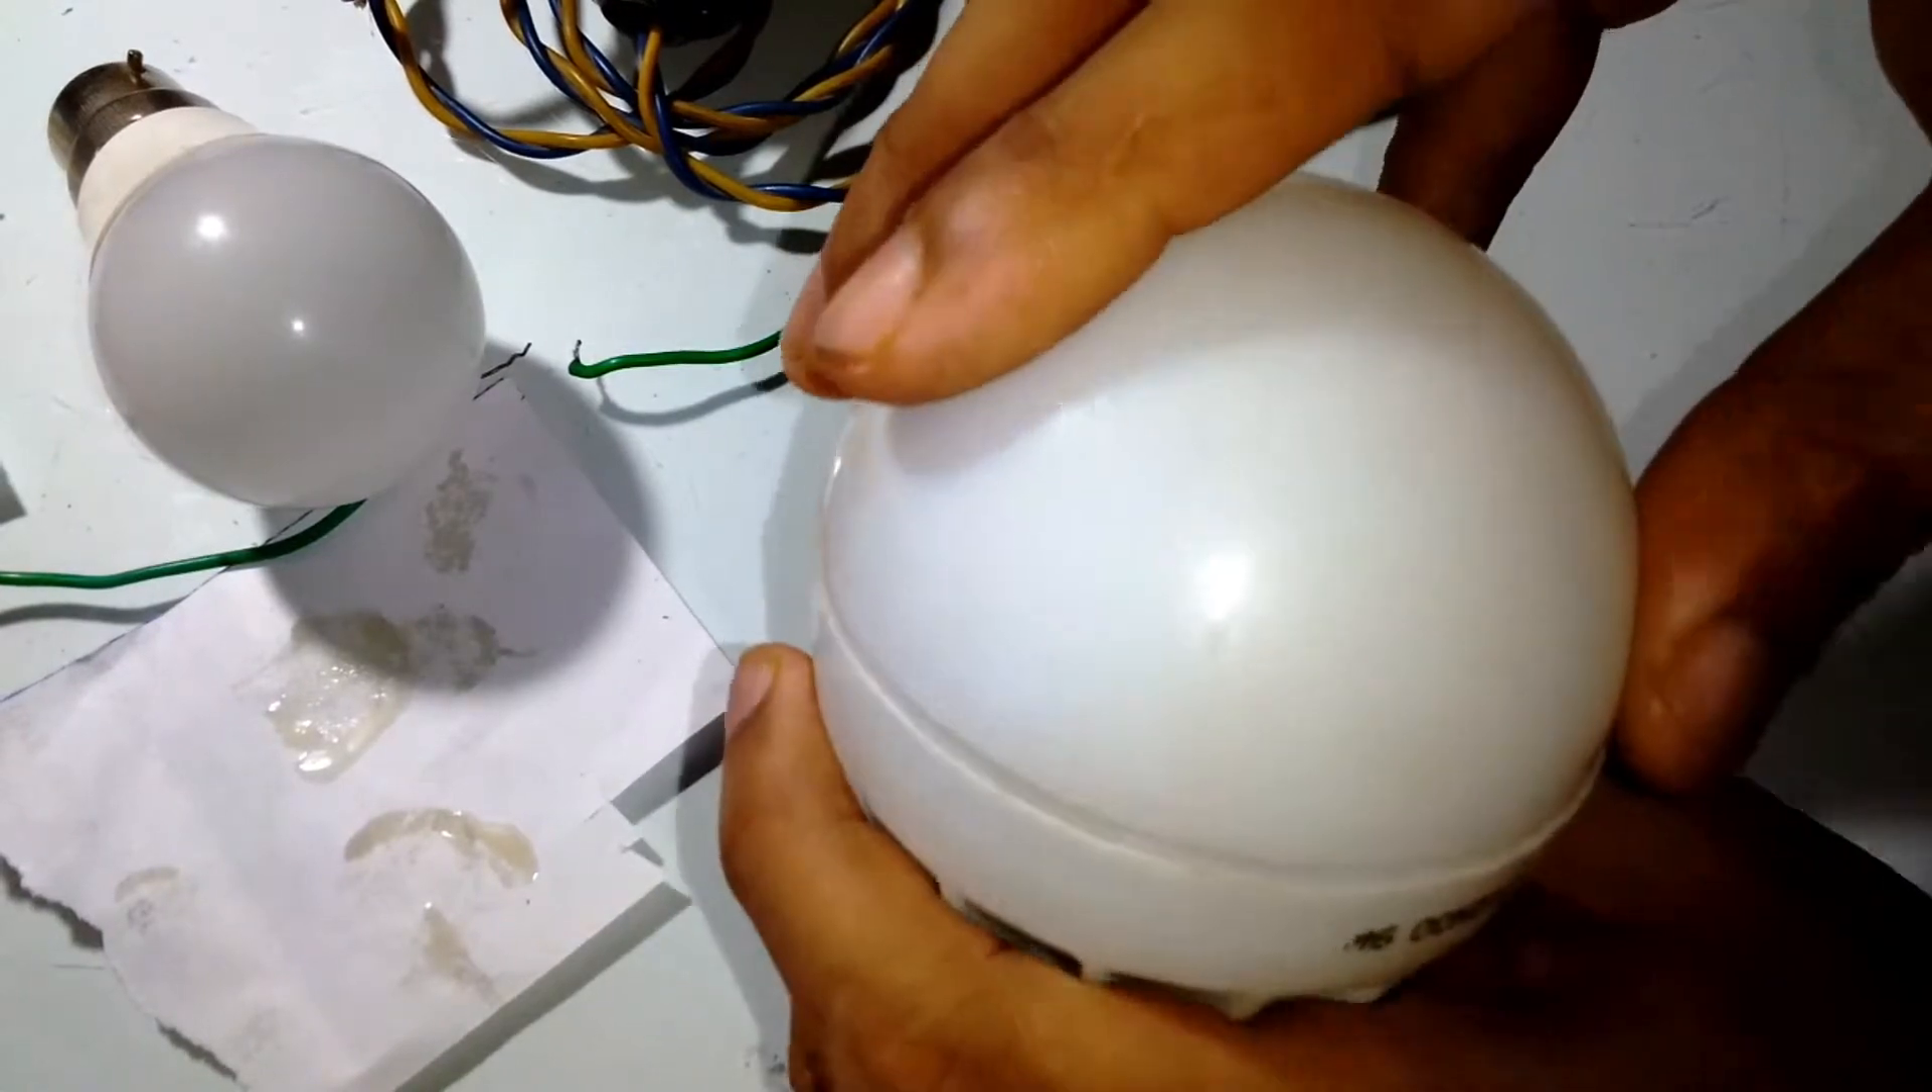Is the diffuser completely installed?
Yes.